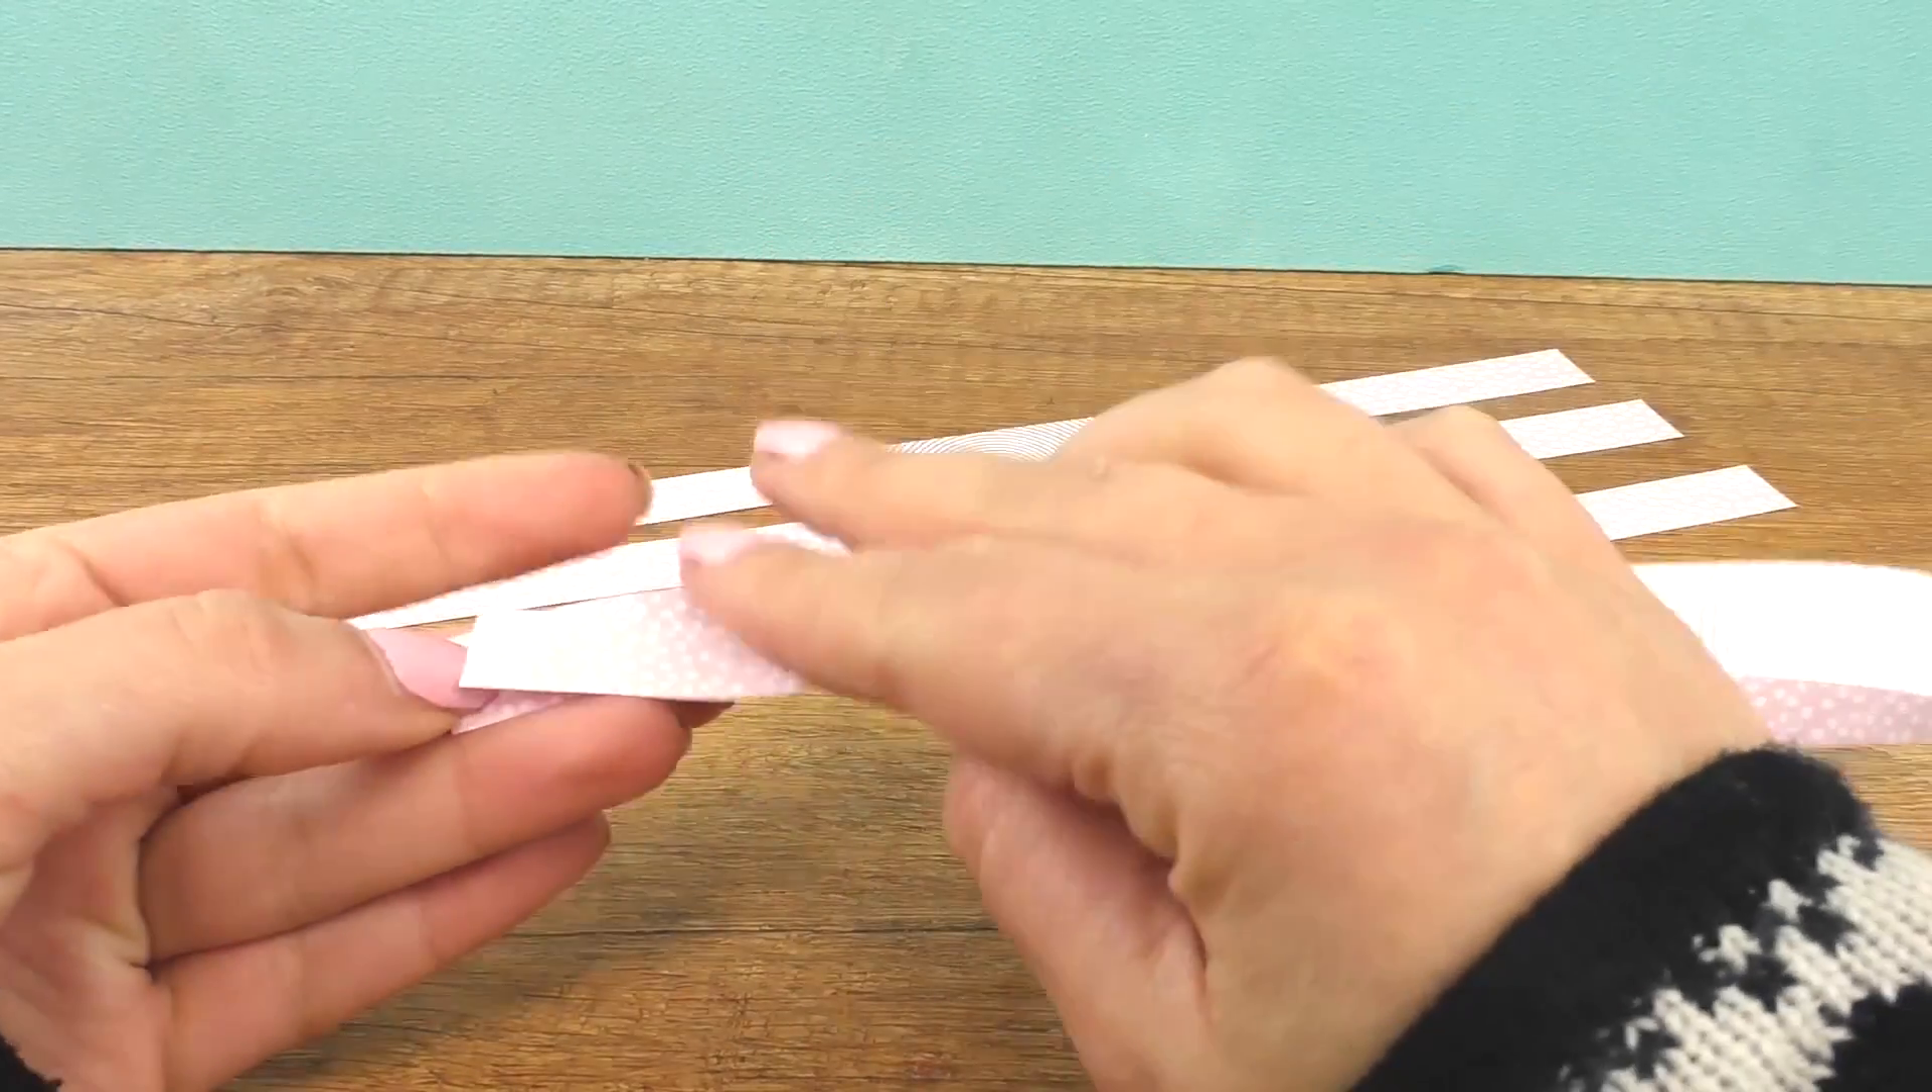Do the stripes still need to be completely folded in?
Yes.